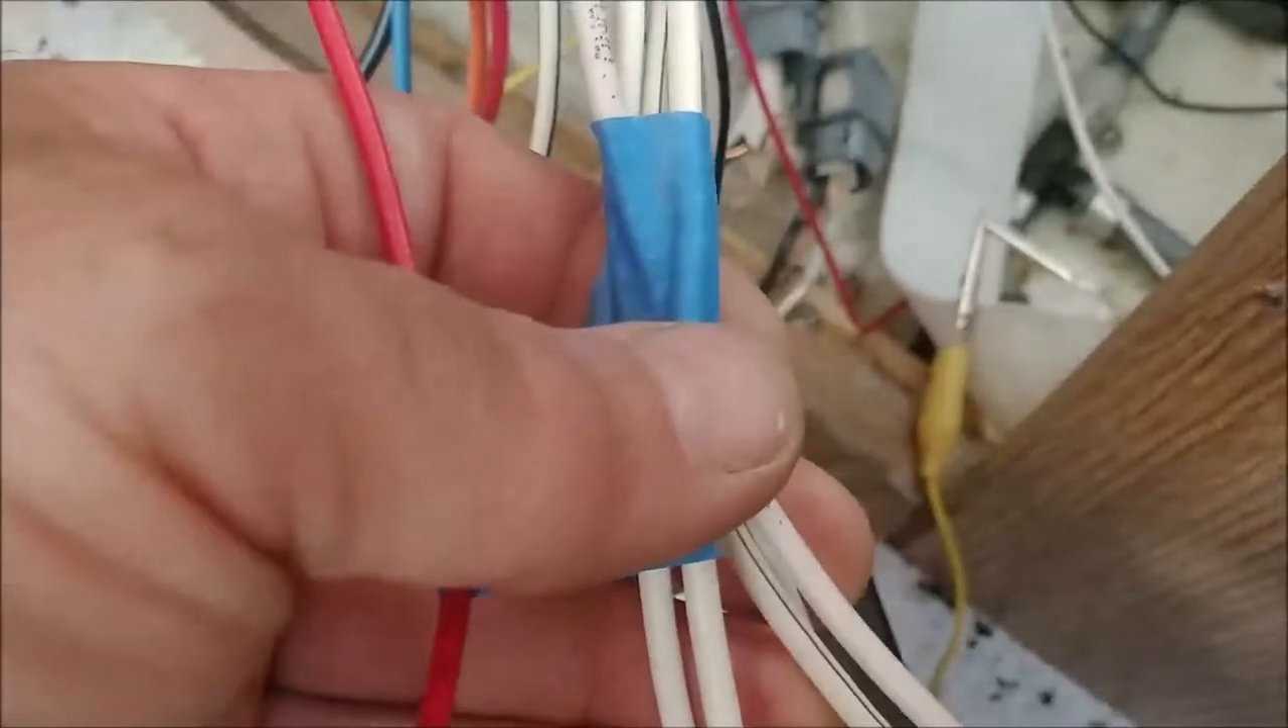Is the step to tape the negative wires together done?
Yes.